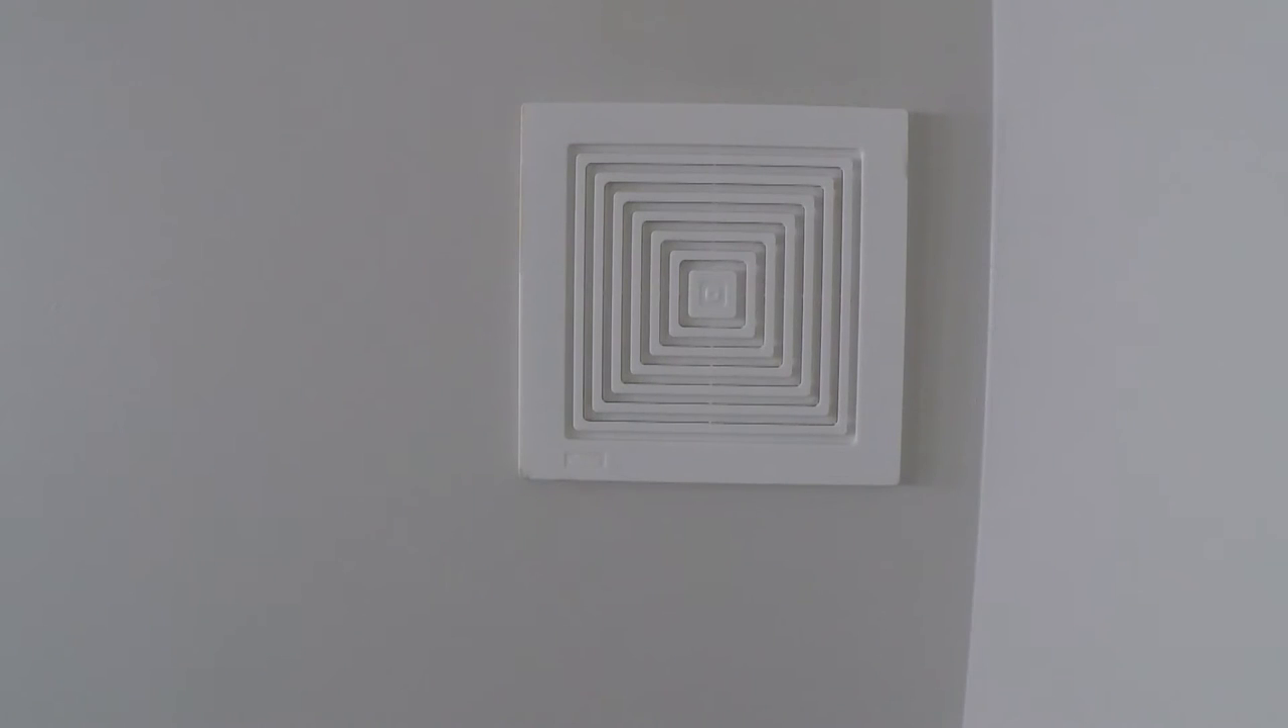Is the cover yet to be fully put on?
No.